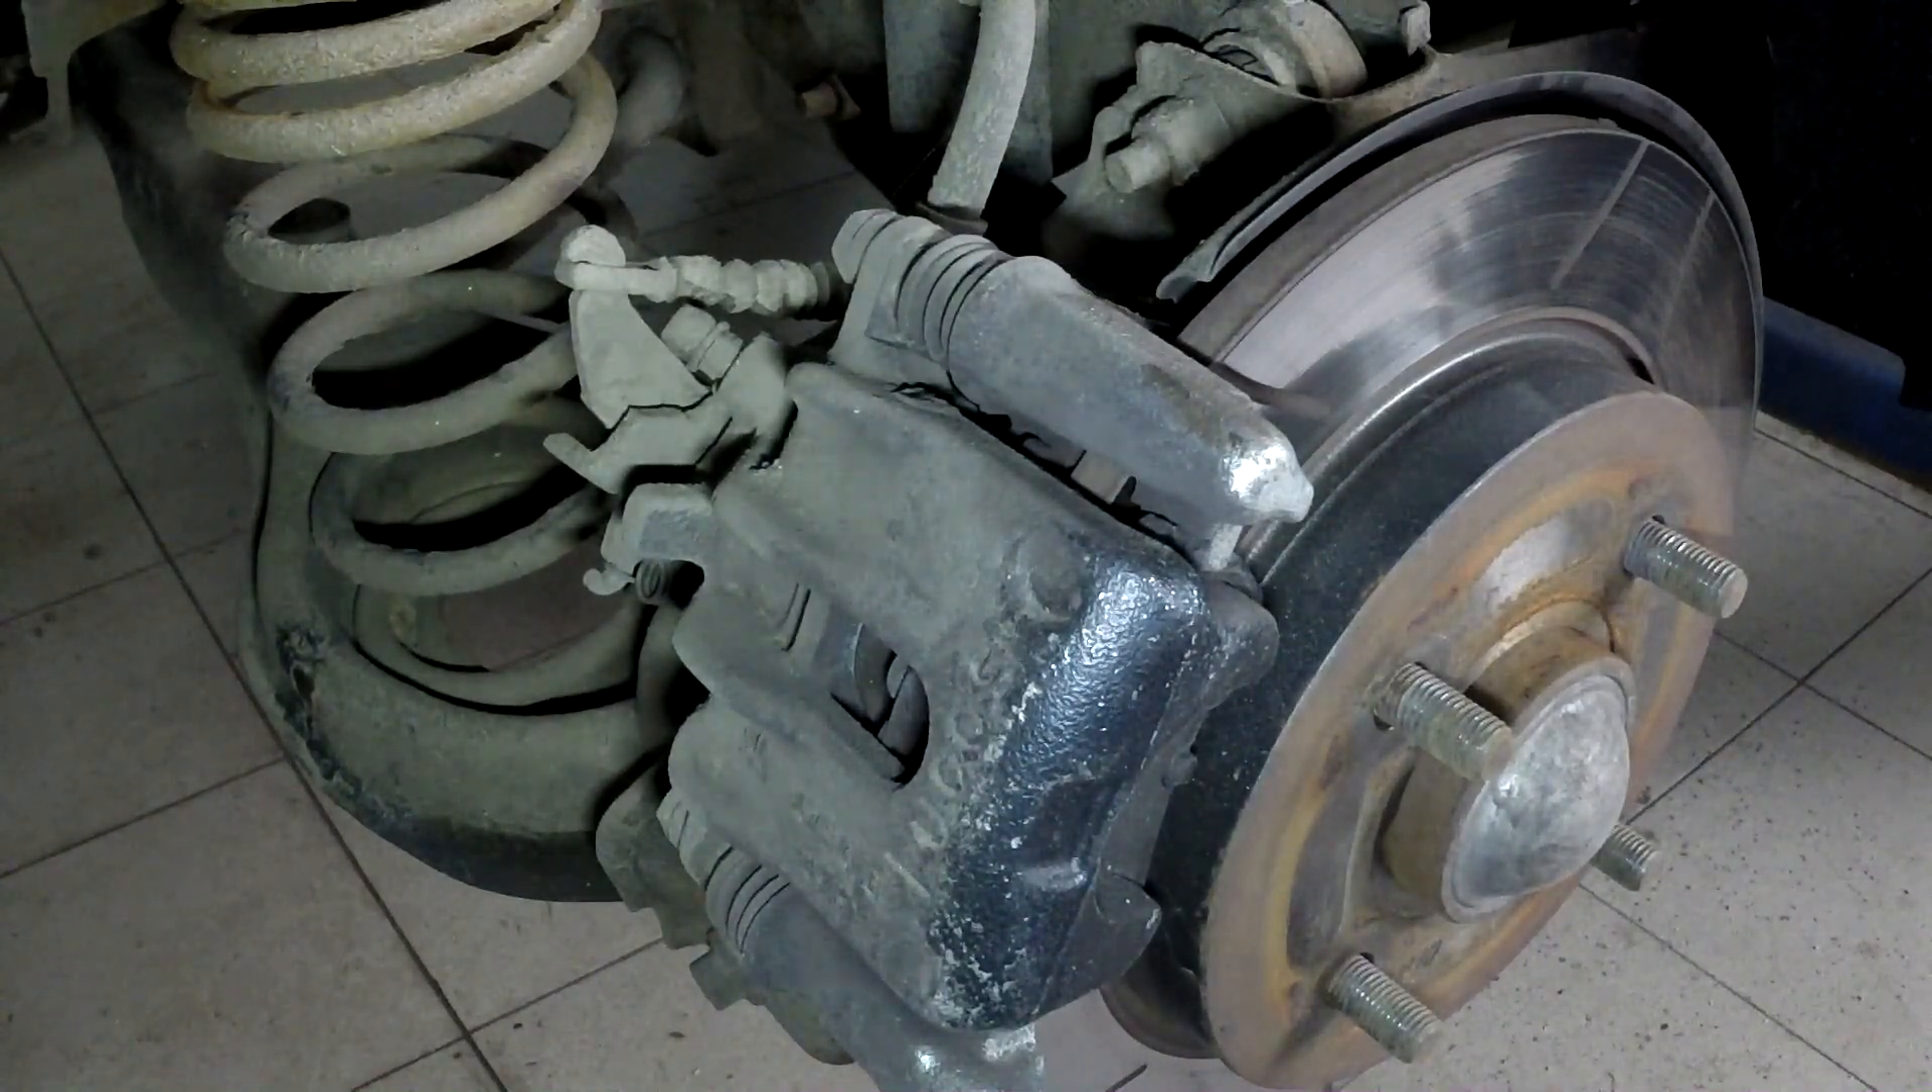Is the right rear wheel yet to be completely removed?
No.